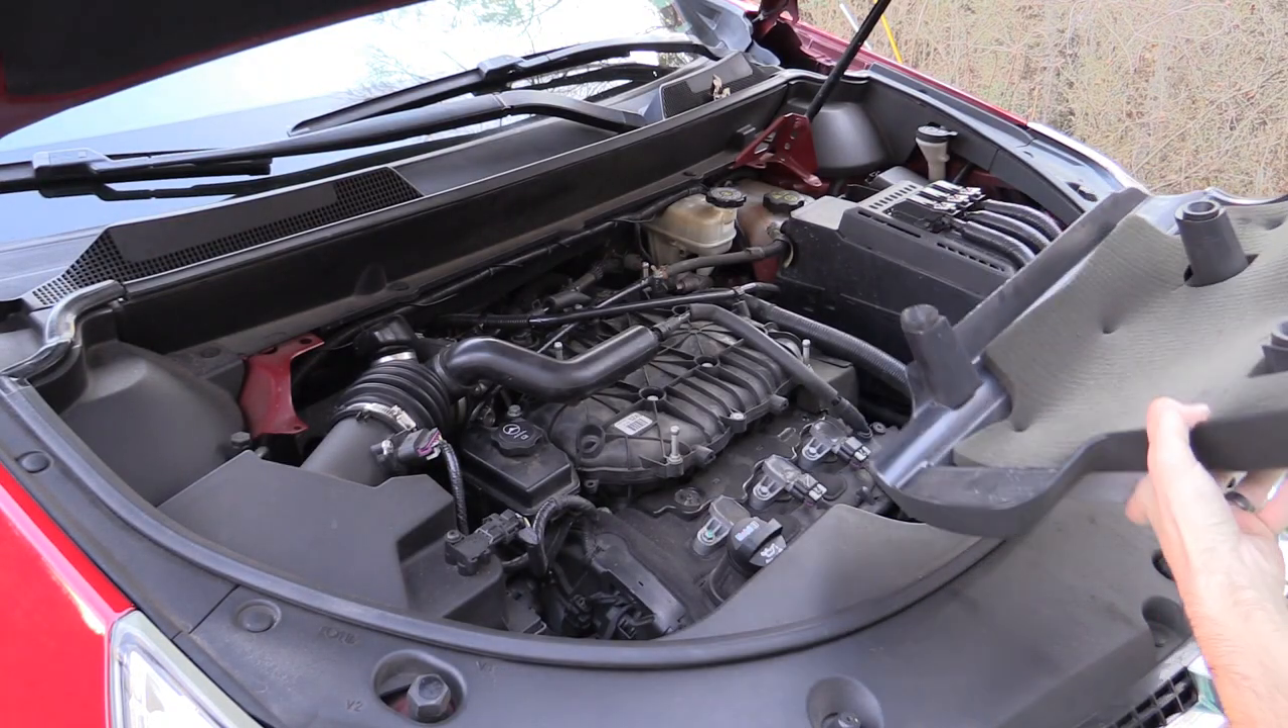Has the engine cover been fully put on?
No.